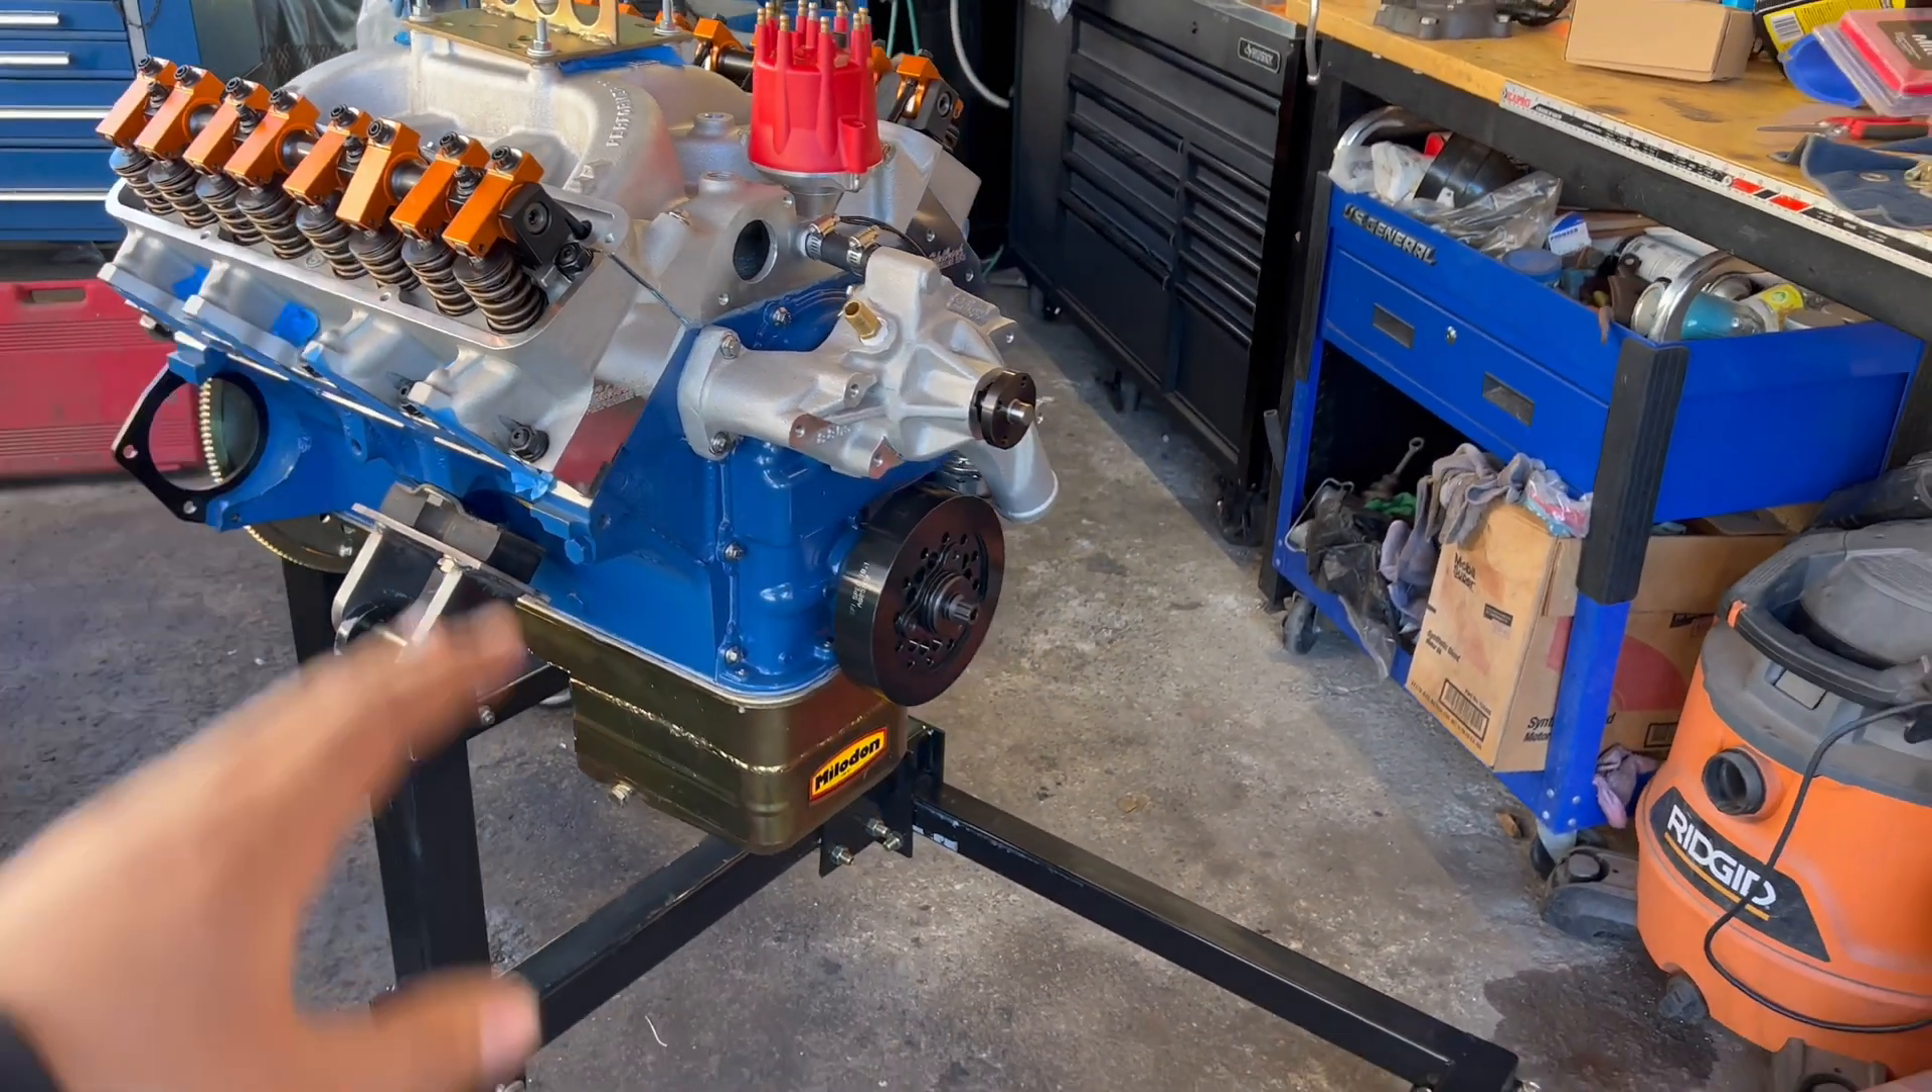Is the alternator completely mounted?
No.